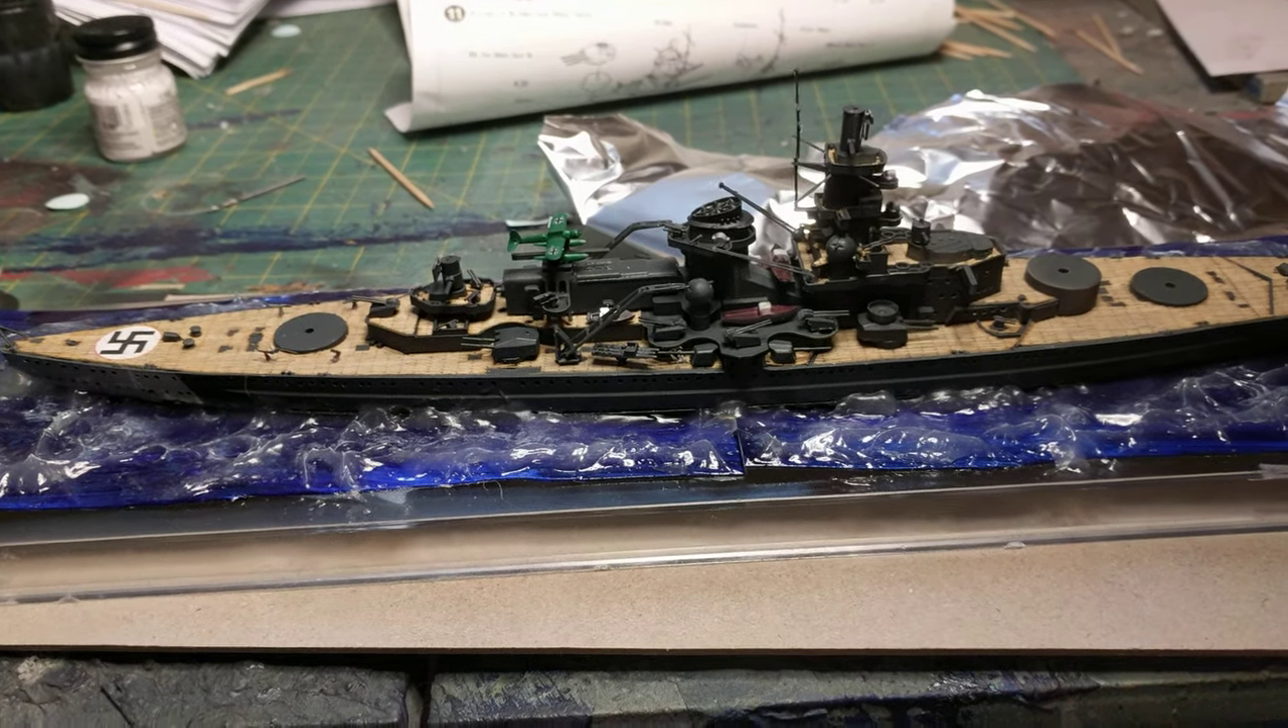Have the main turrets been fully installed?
No.